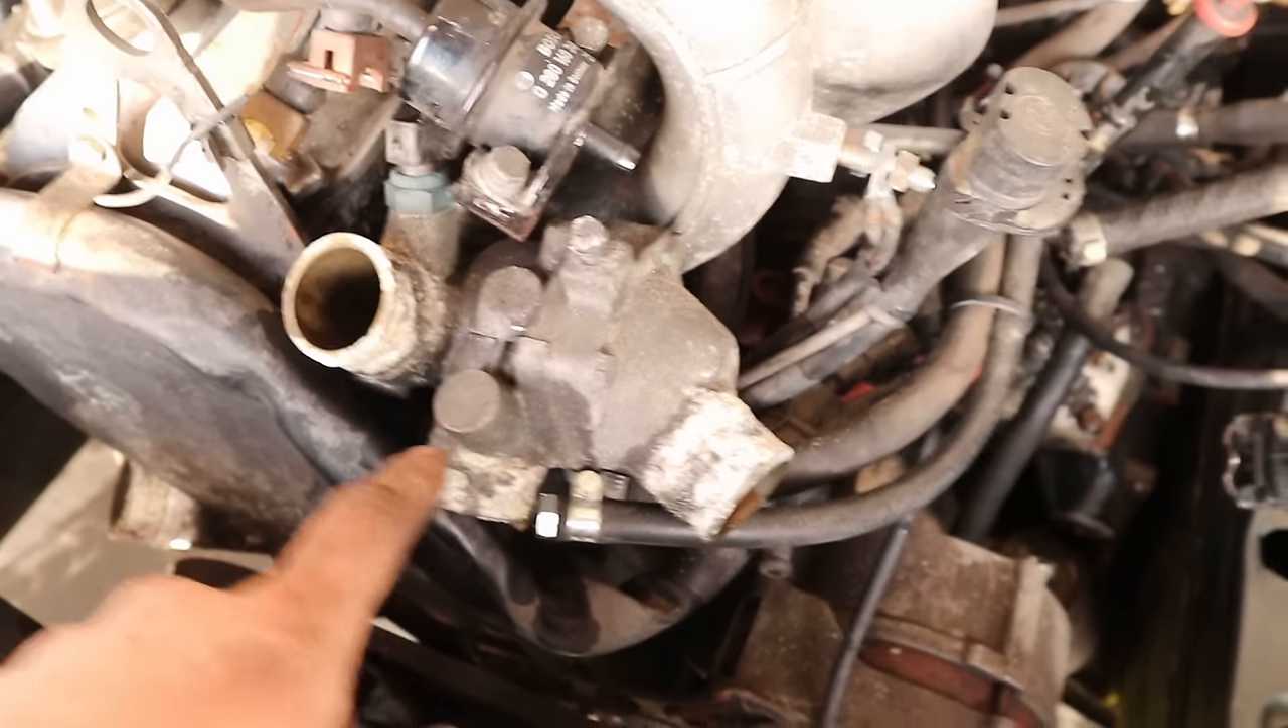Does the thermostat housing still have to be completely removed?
Yes.